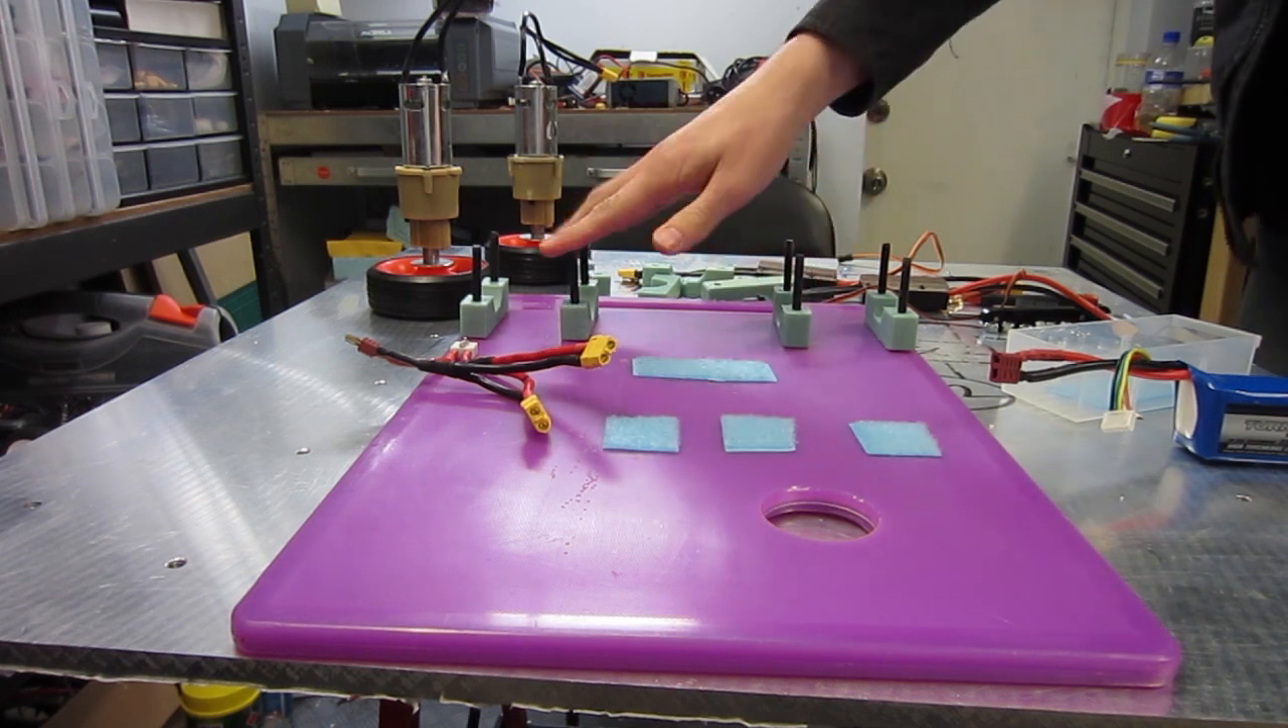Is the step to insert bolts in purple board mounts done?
Yes.